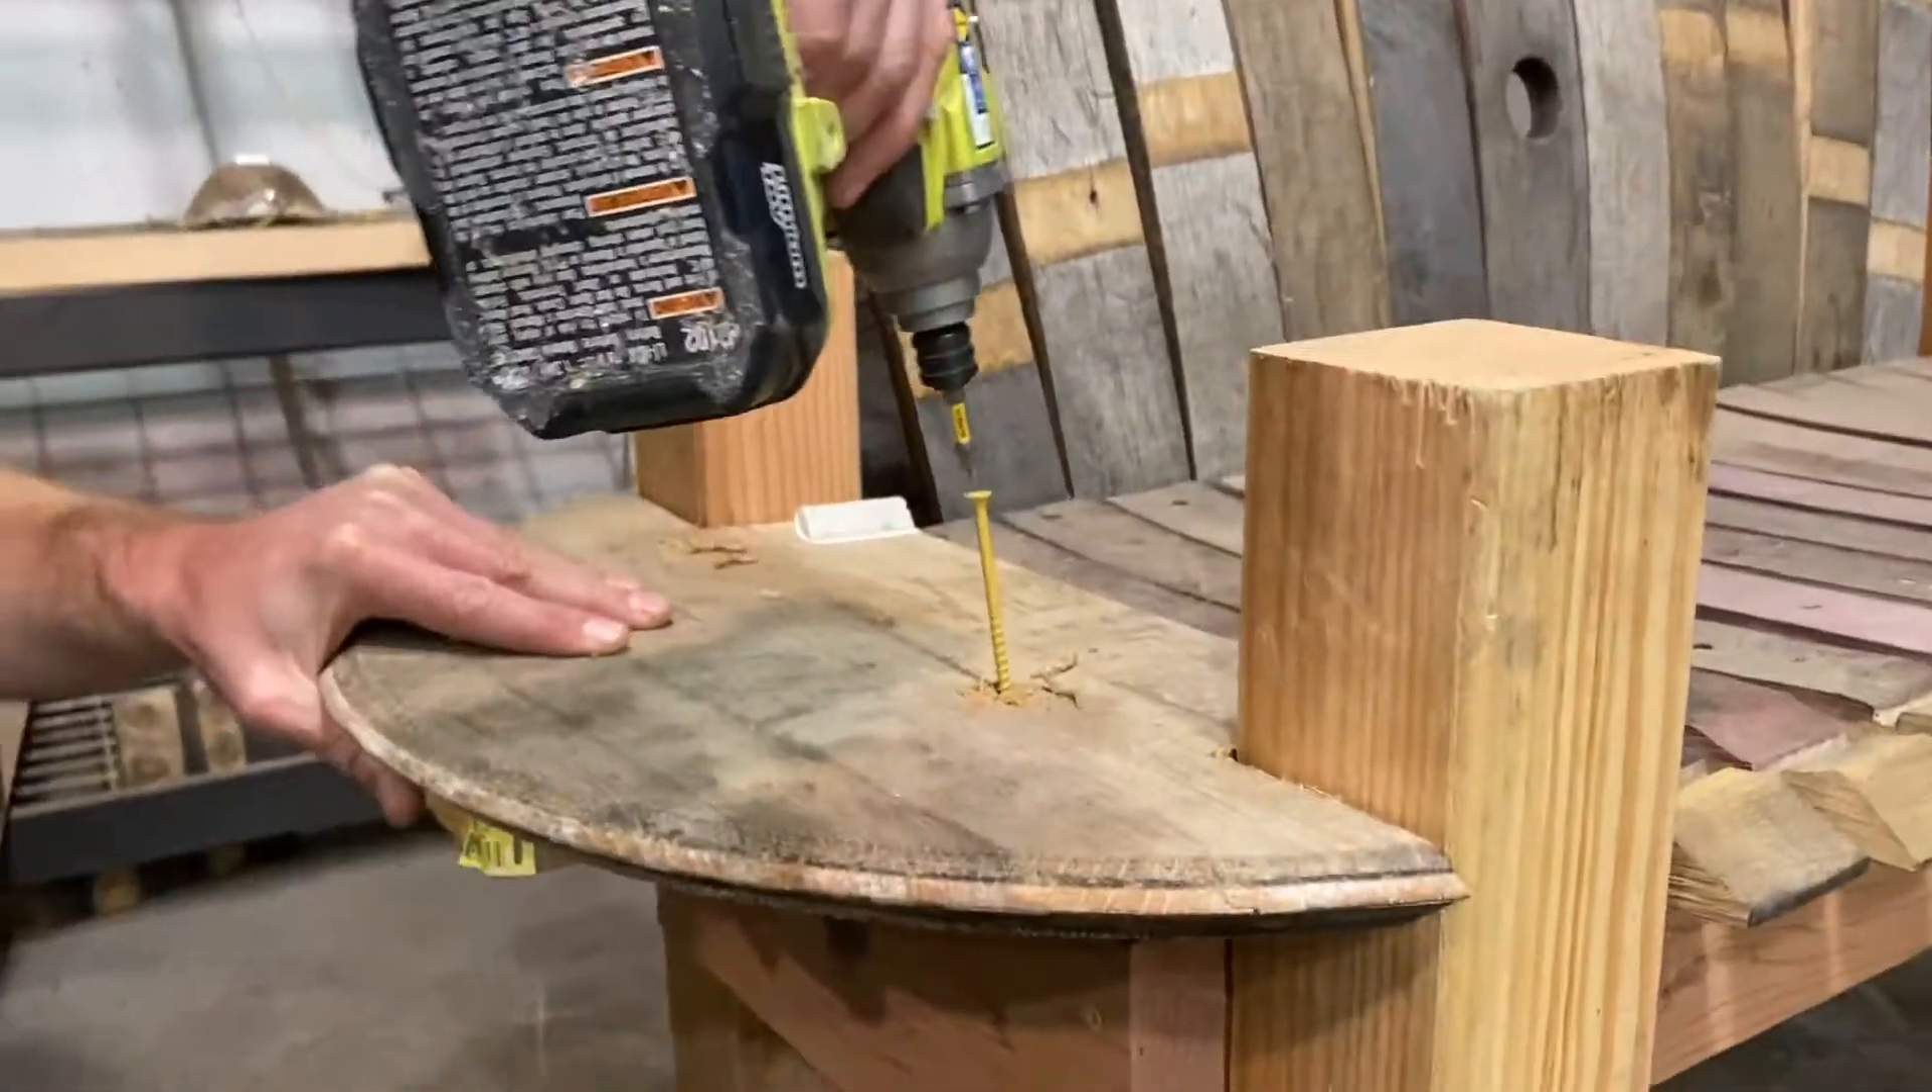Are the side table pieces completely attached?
No.